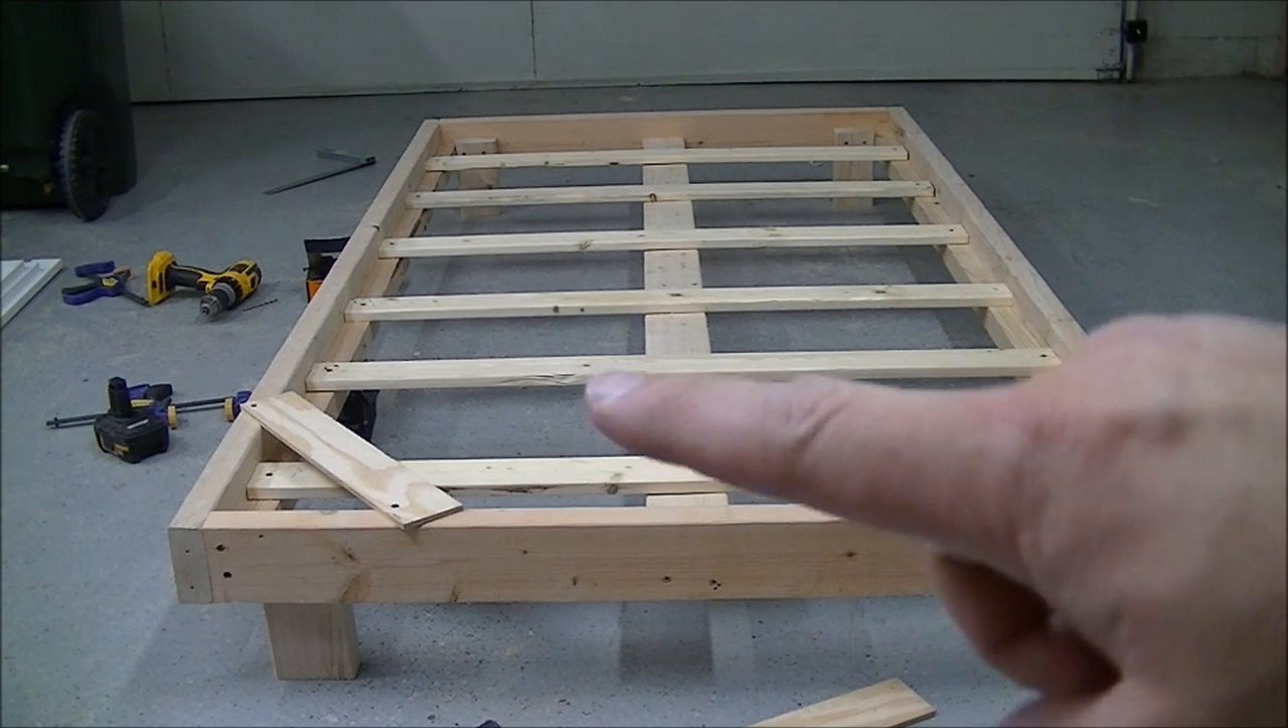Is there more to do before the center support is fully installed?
No.